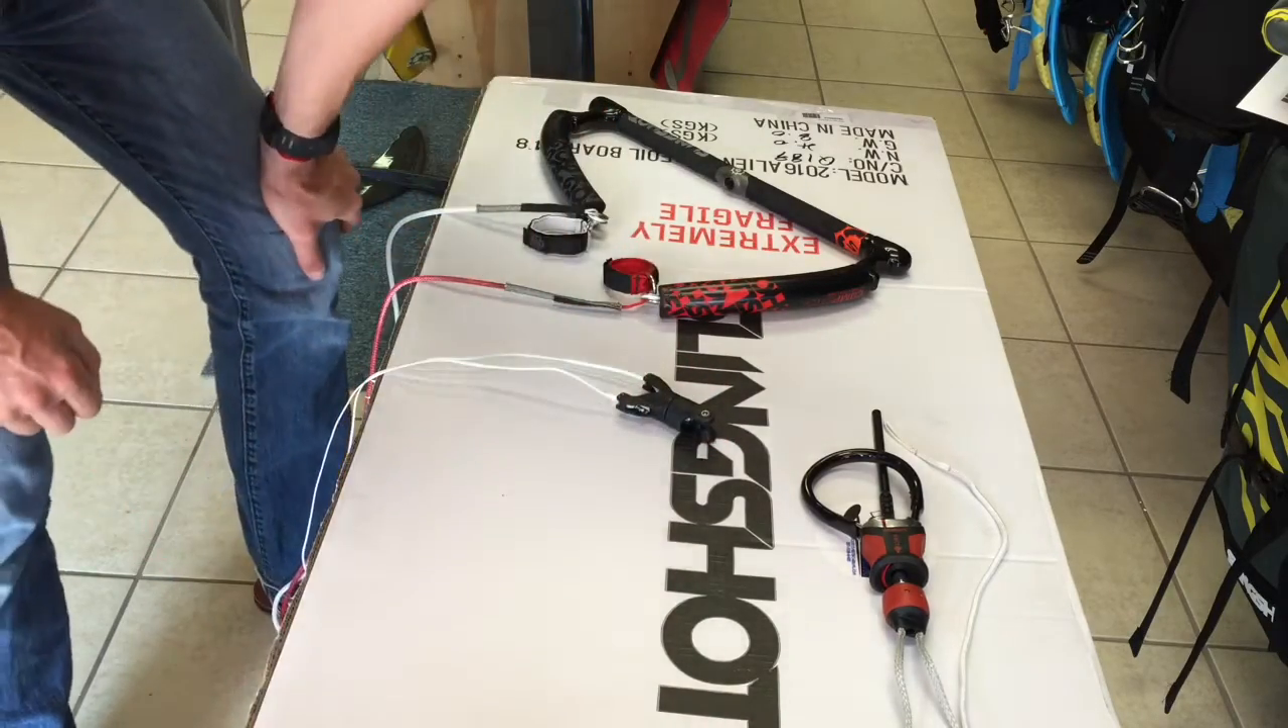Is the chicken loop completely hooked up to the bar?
No.